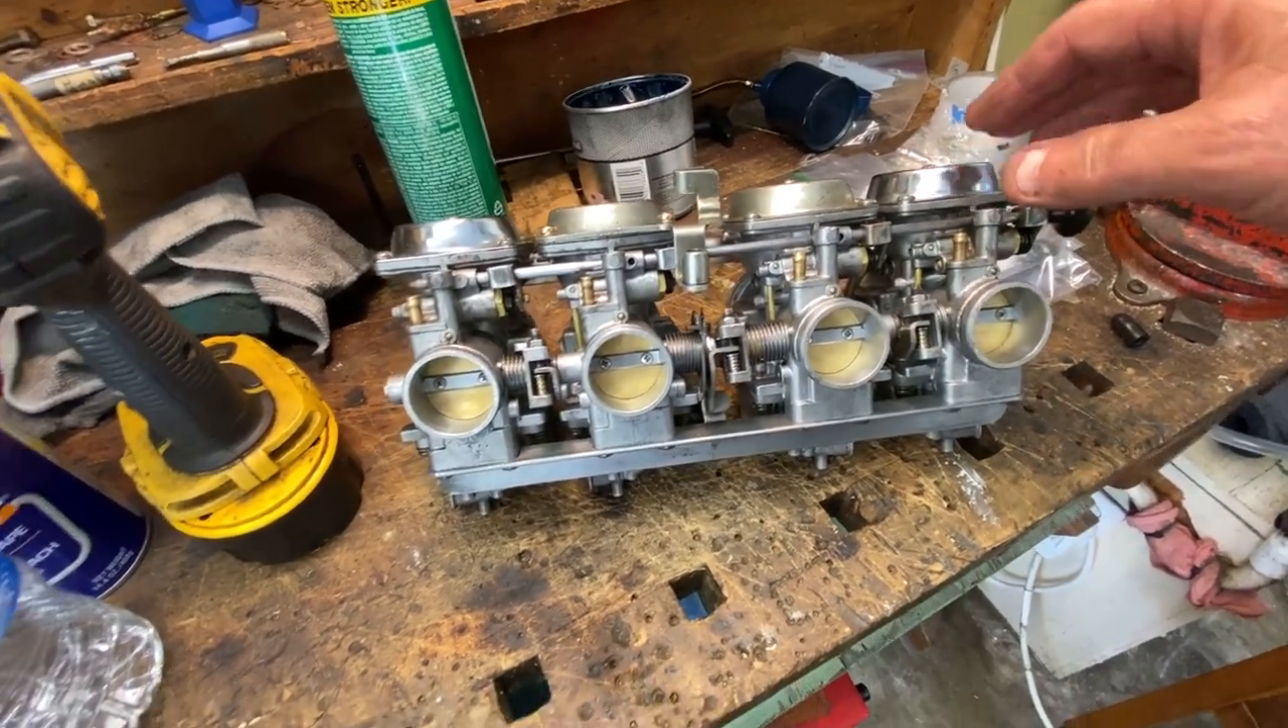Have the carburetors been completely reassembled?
Yes.